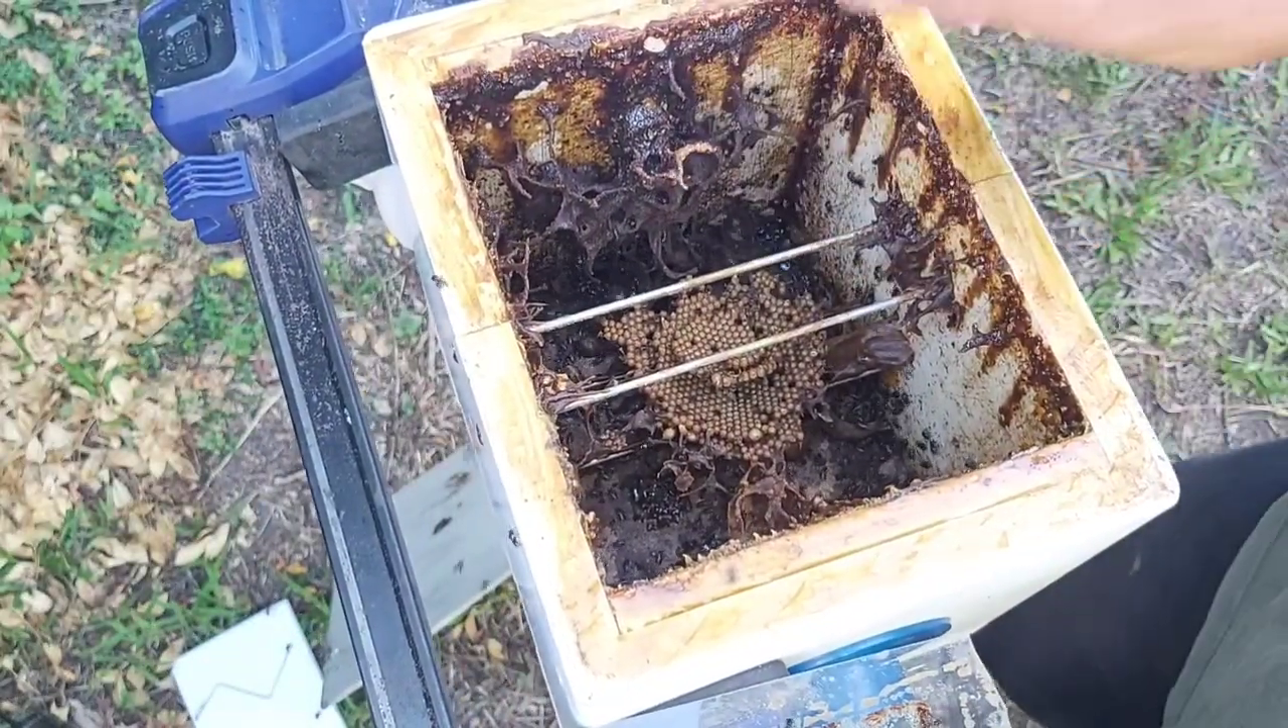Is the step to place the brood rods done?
Yes.